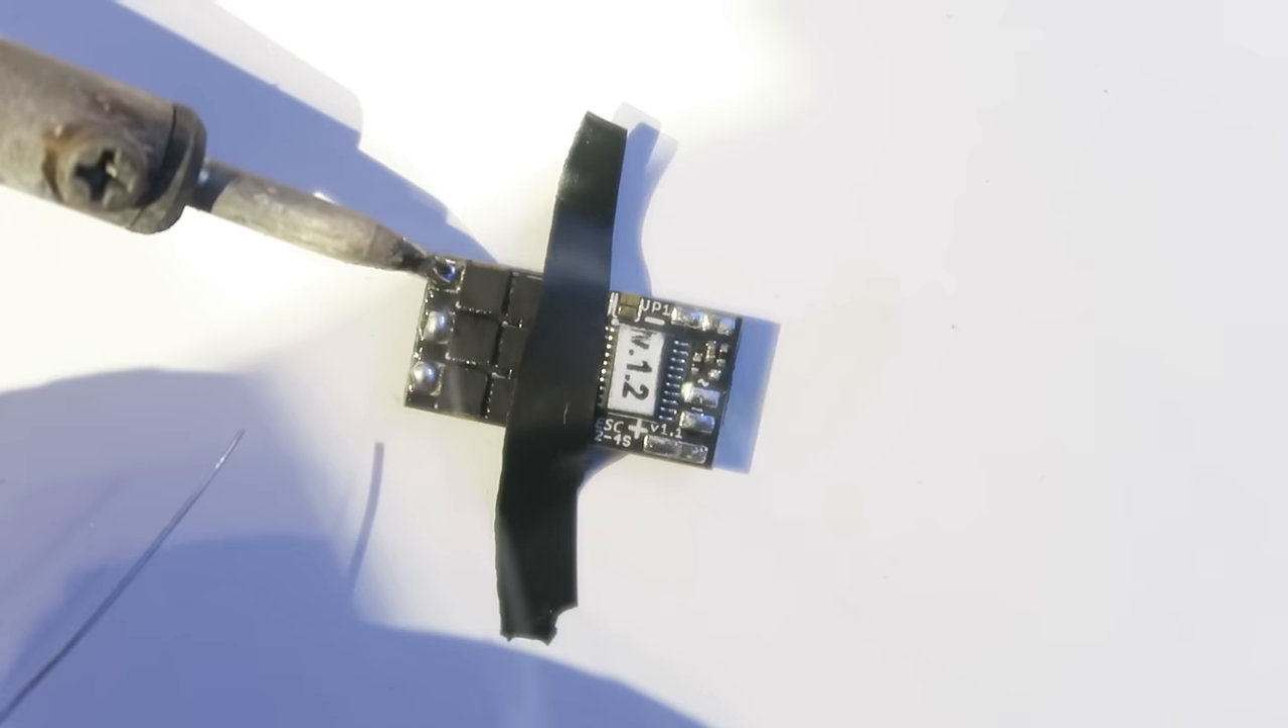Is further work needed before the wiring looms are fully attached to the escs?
Yes.